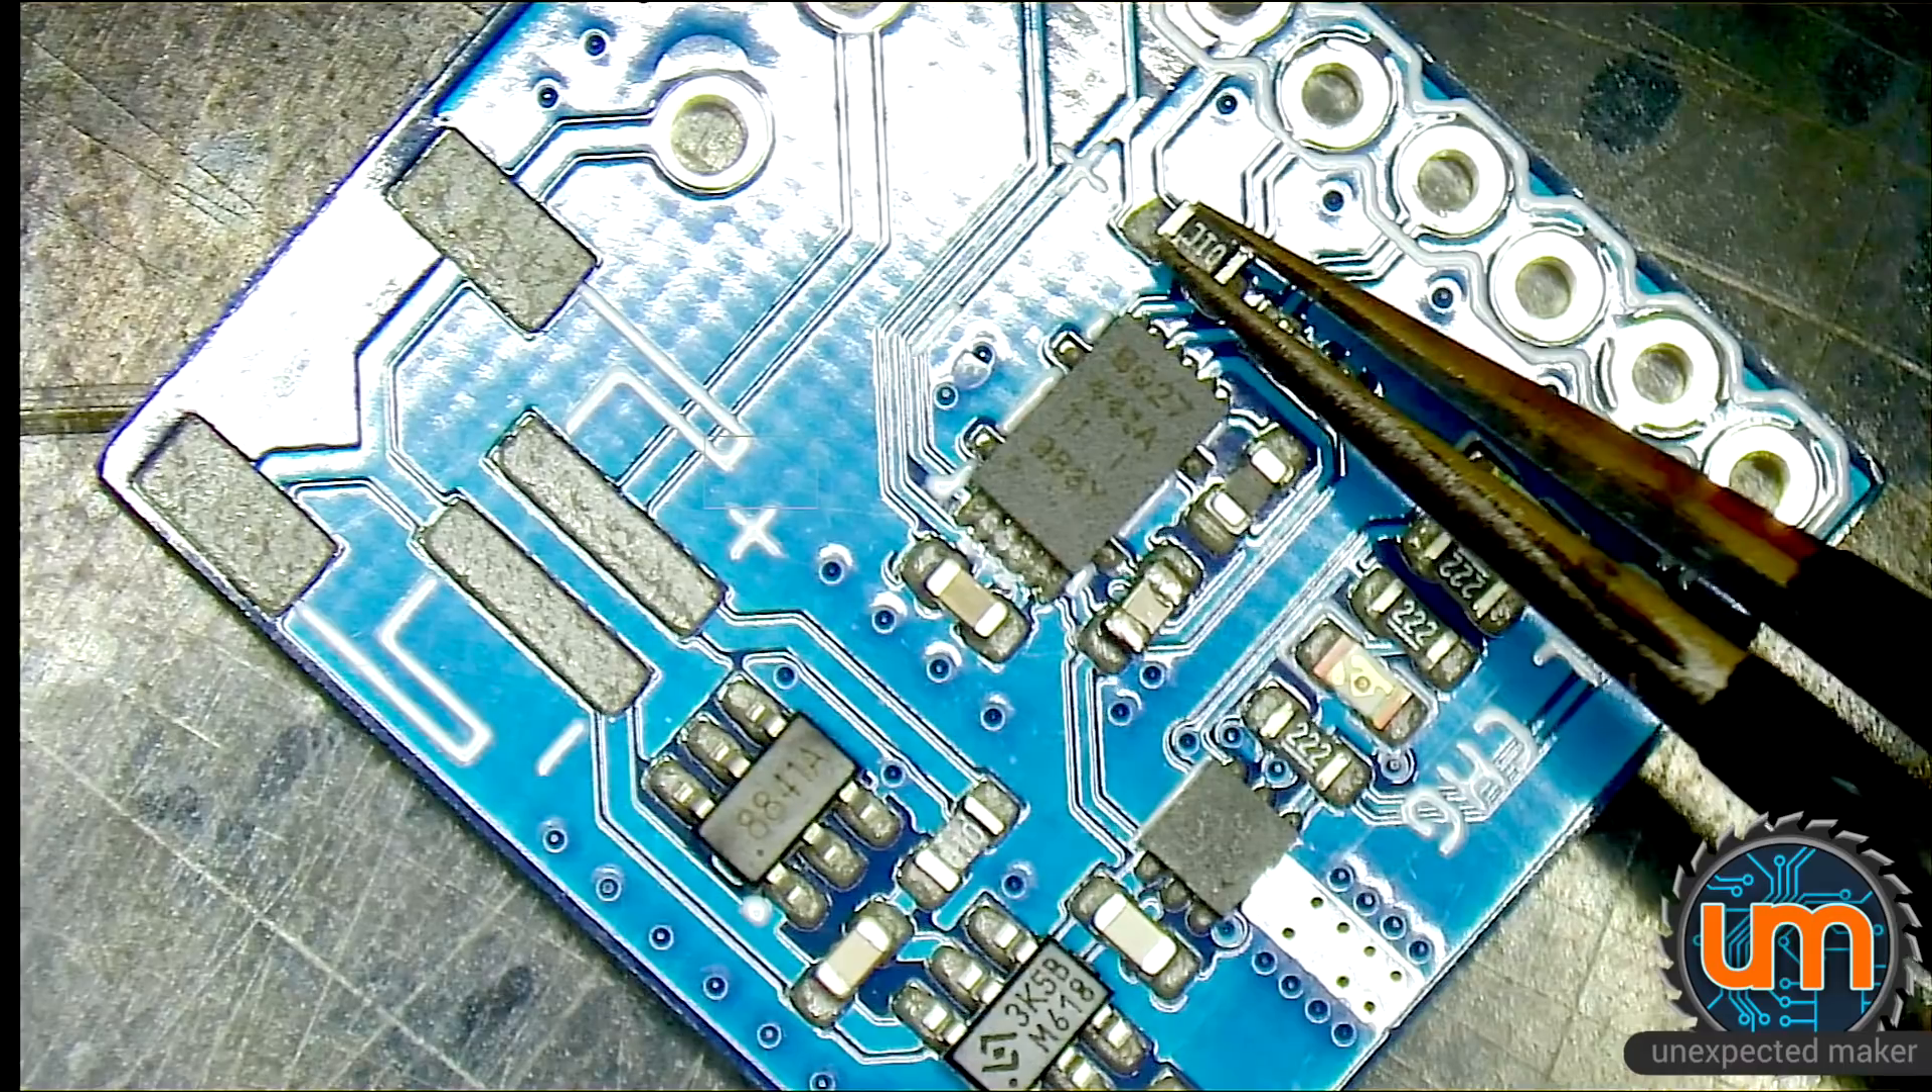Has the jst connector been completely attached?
No.